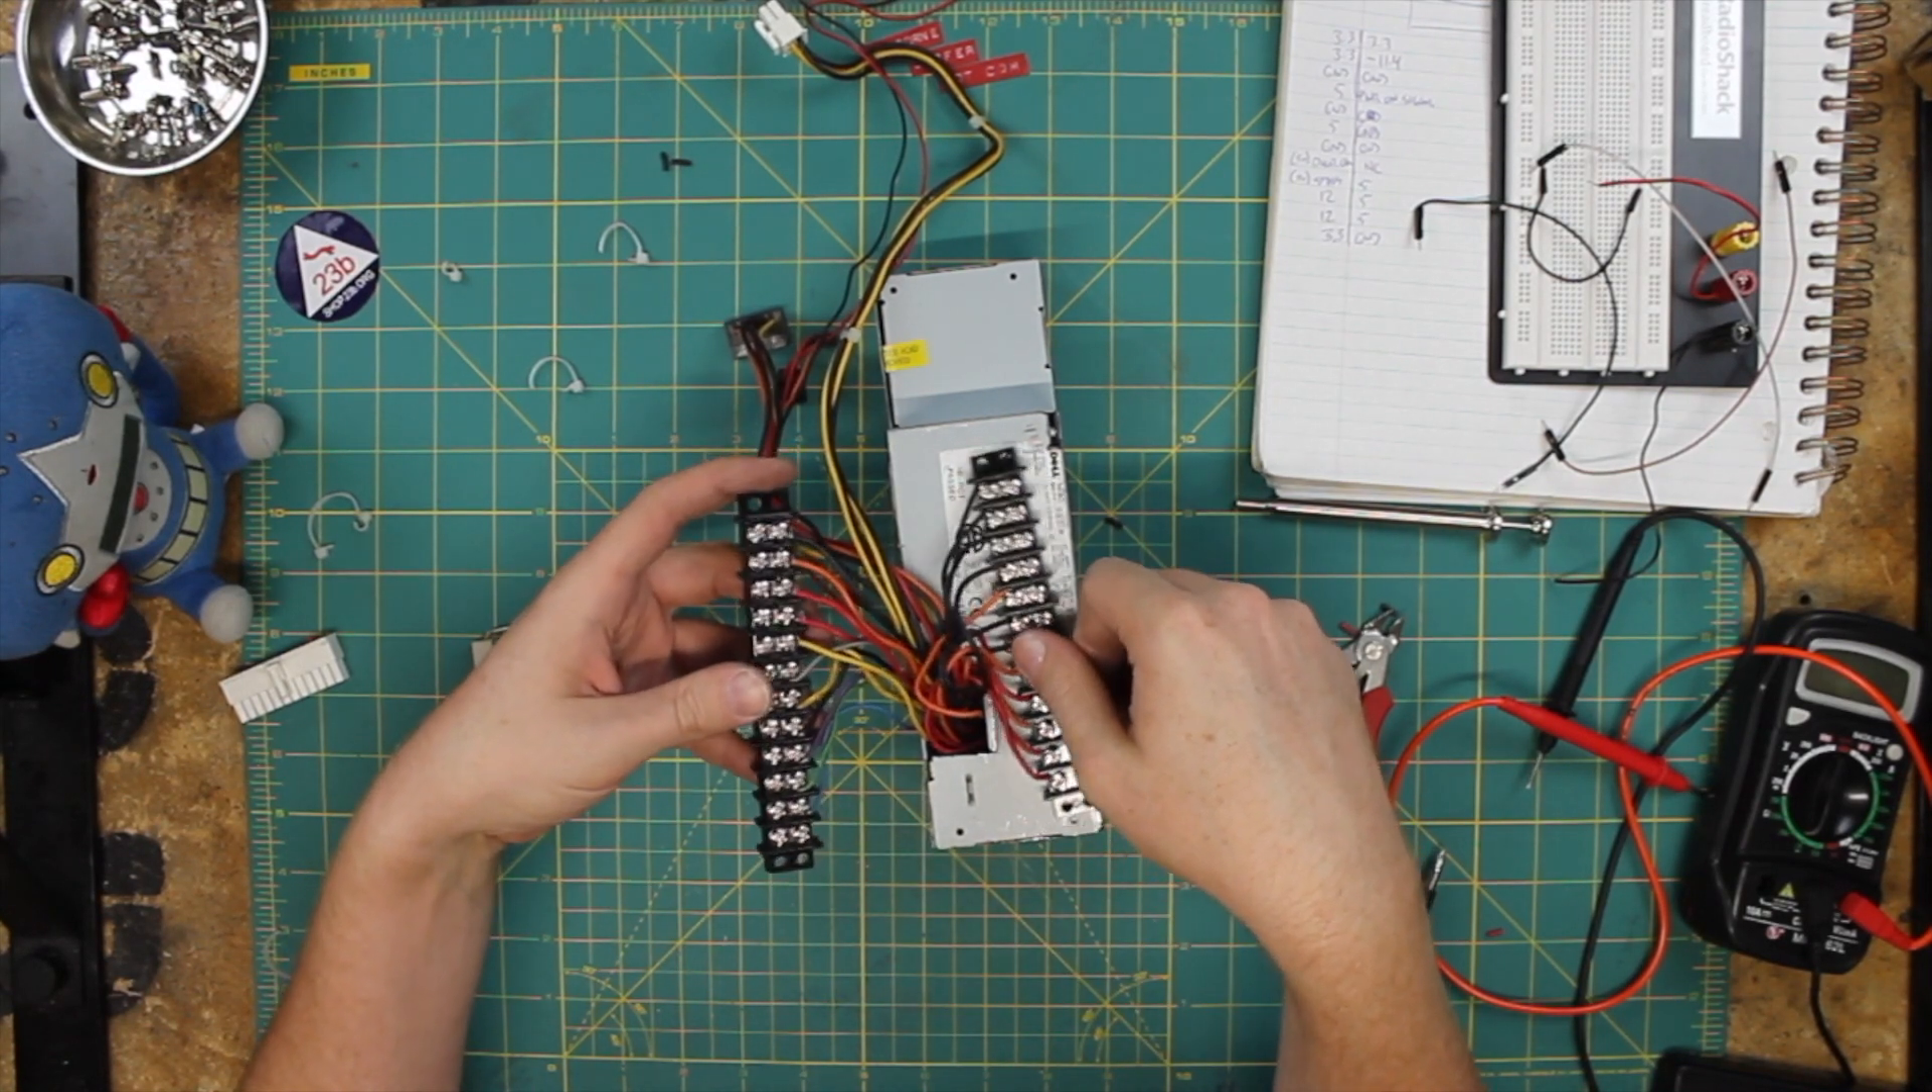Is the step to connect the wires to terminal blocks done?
Yes.